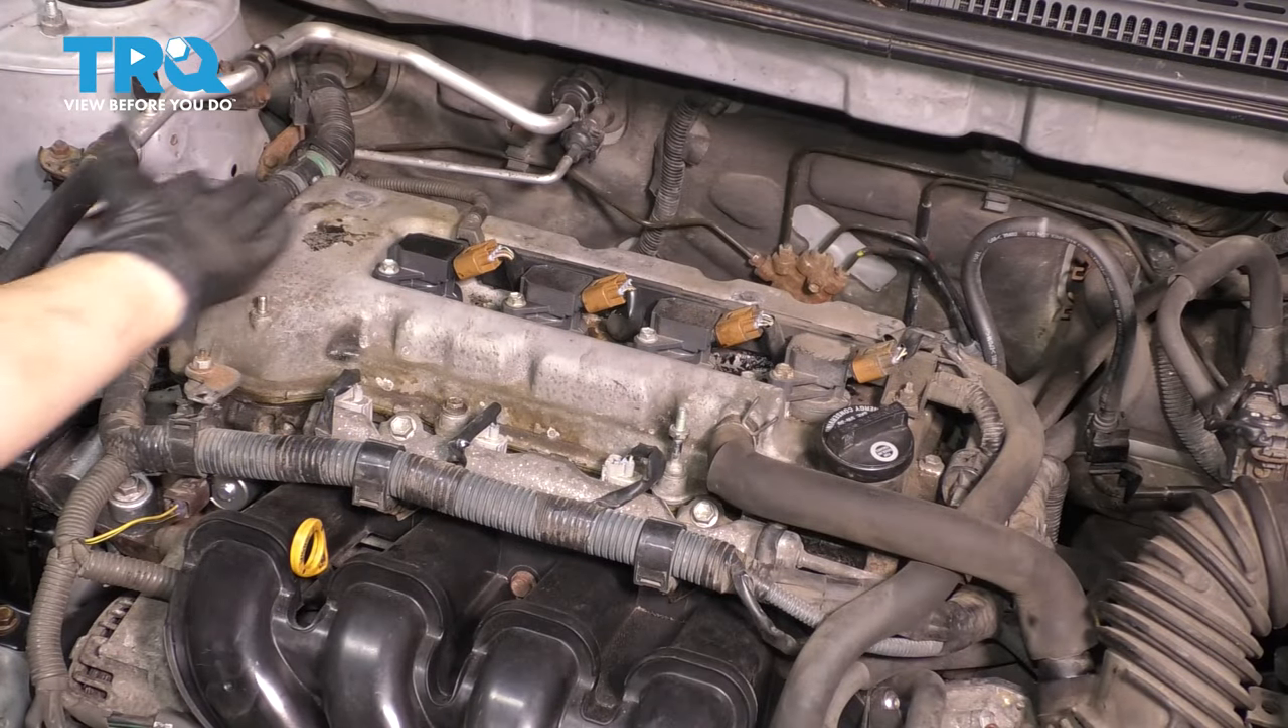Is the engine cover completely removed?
Yes.